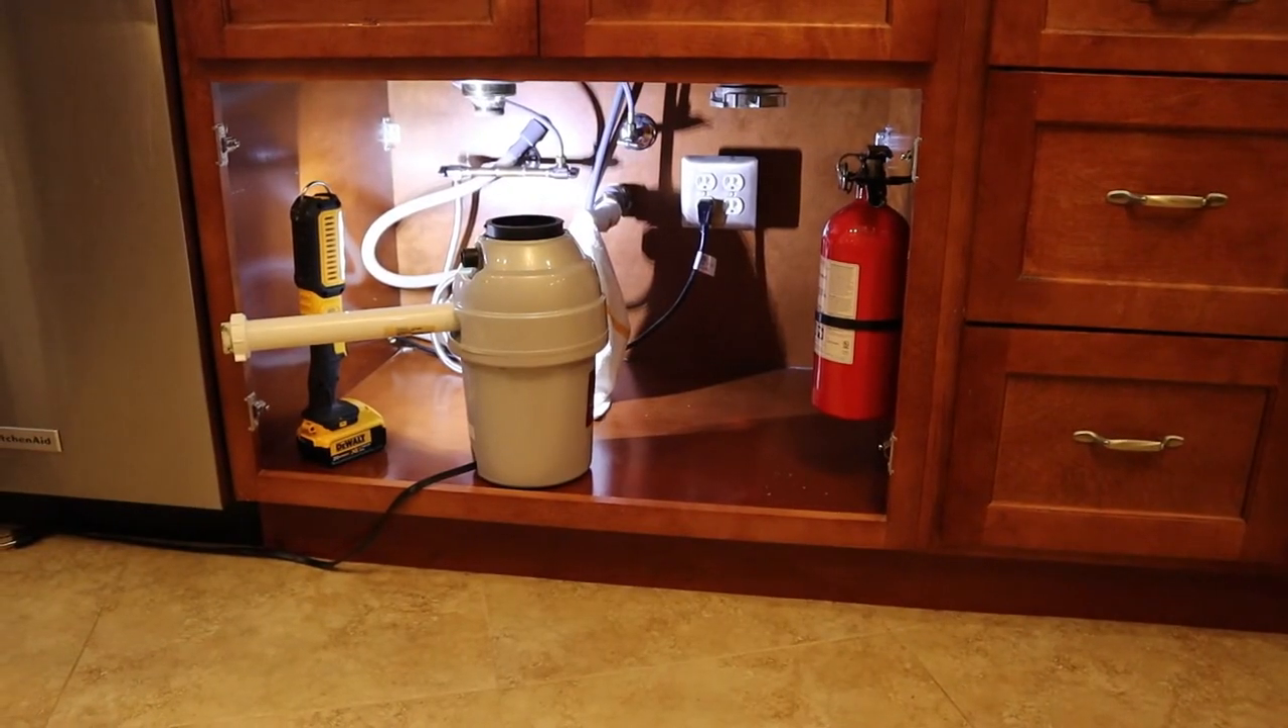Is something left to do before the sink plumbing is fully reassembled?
Yes.